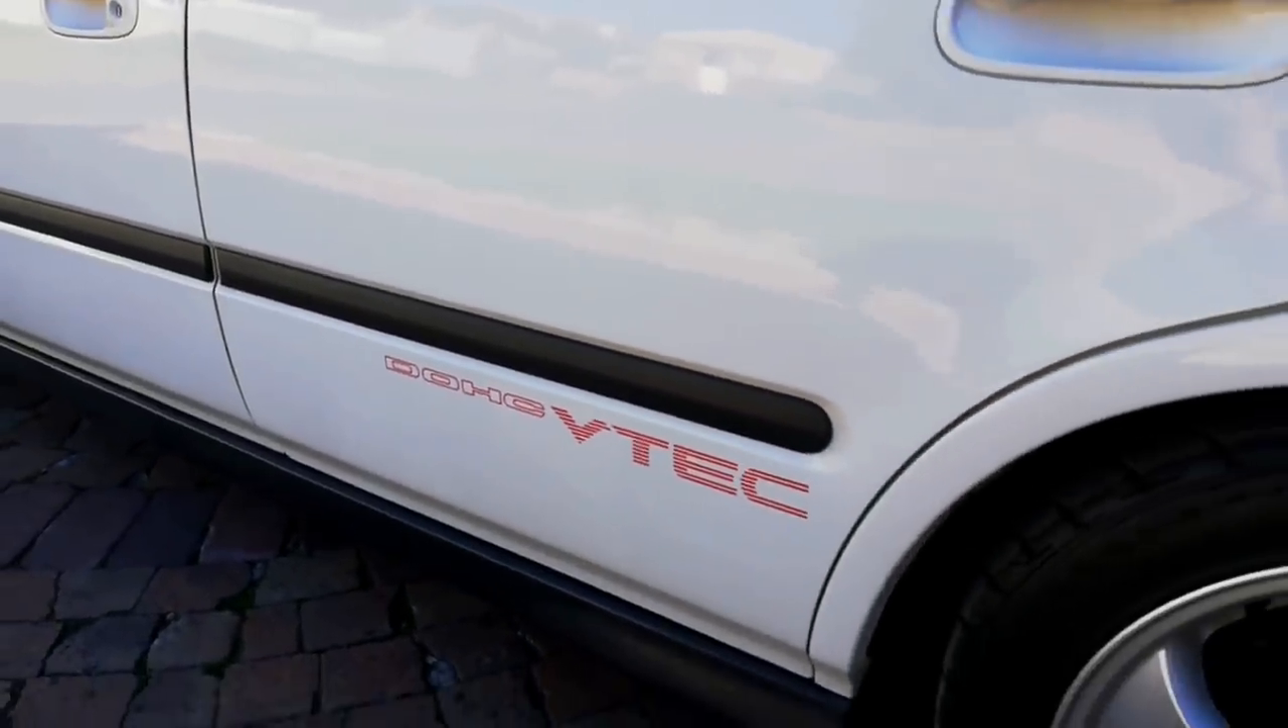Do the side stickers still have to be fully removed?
Yes.